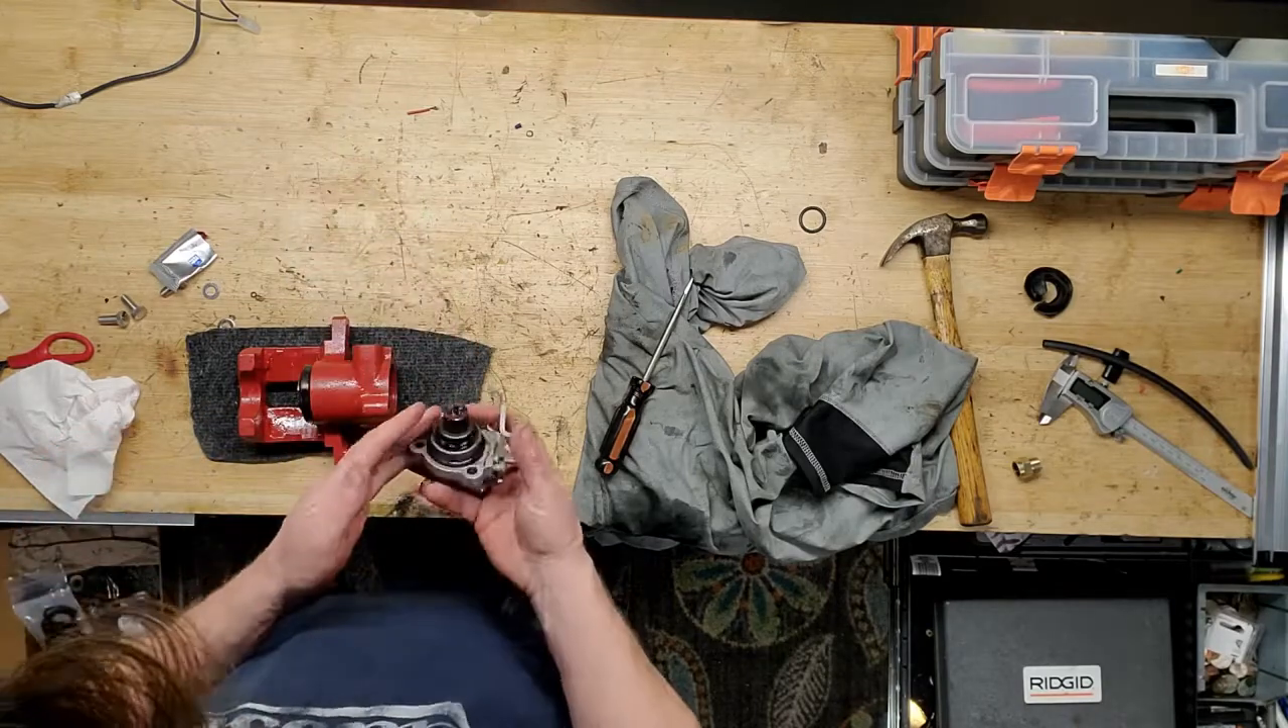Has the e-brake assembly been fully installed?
No.